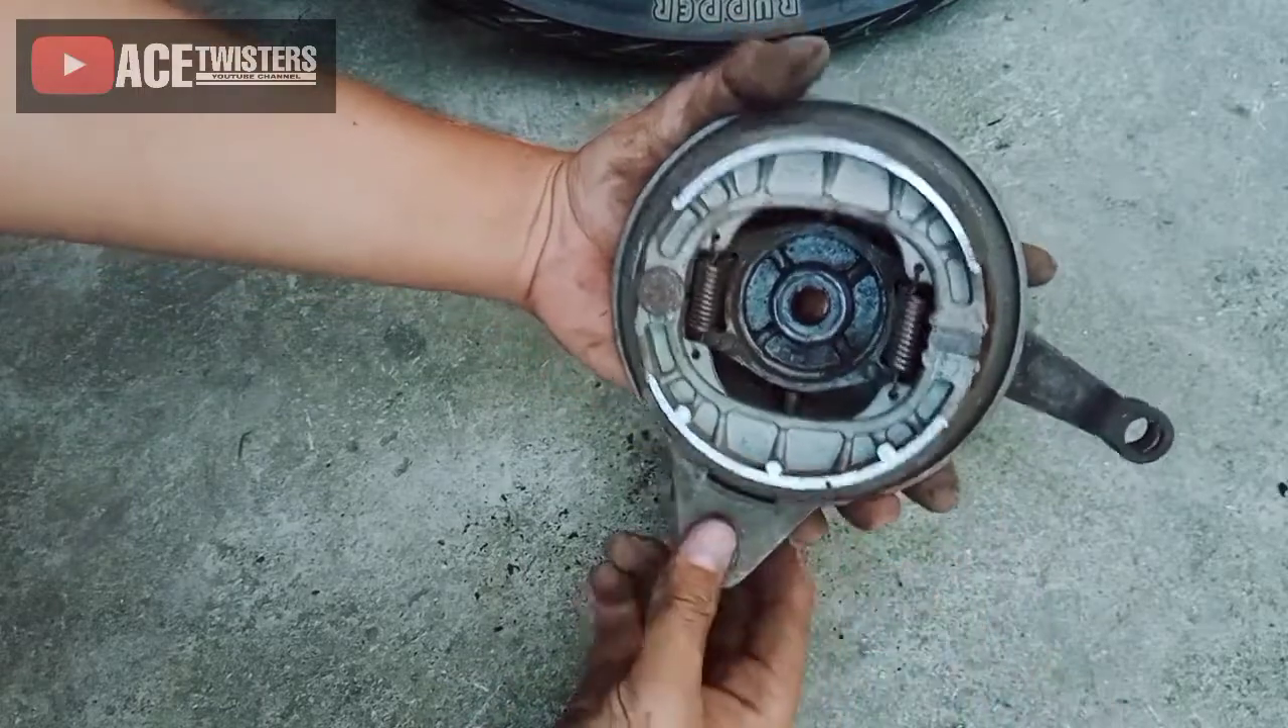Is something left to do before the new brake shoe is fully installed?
No.